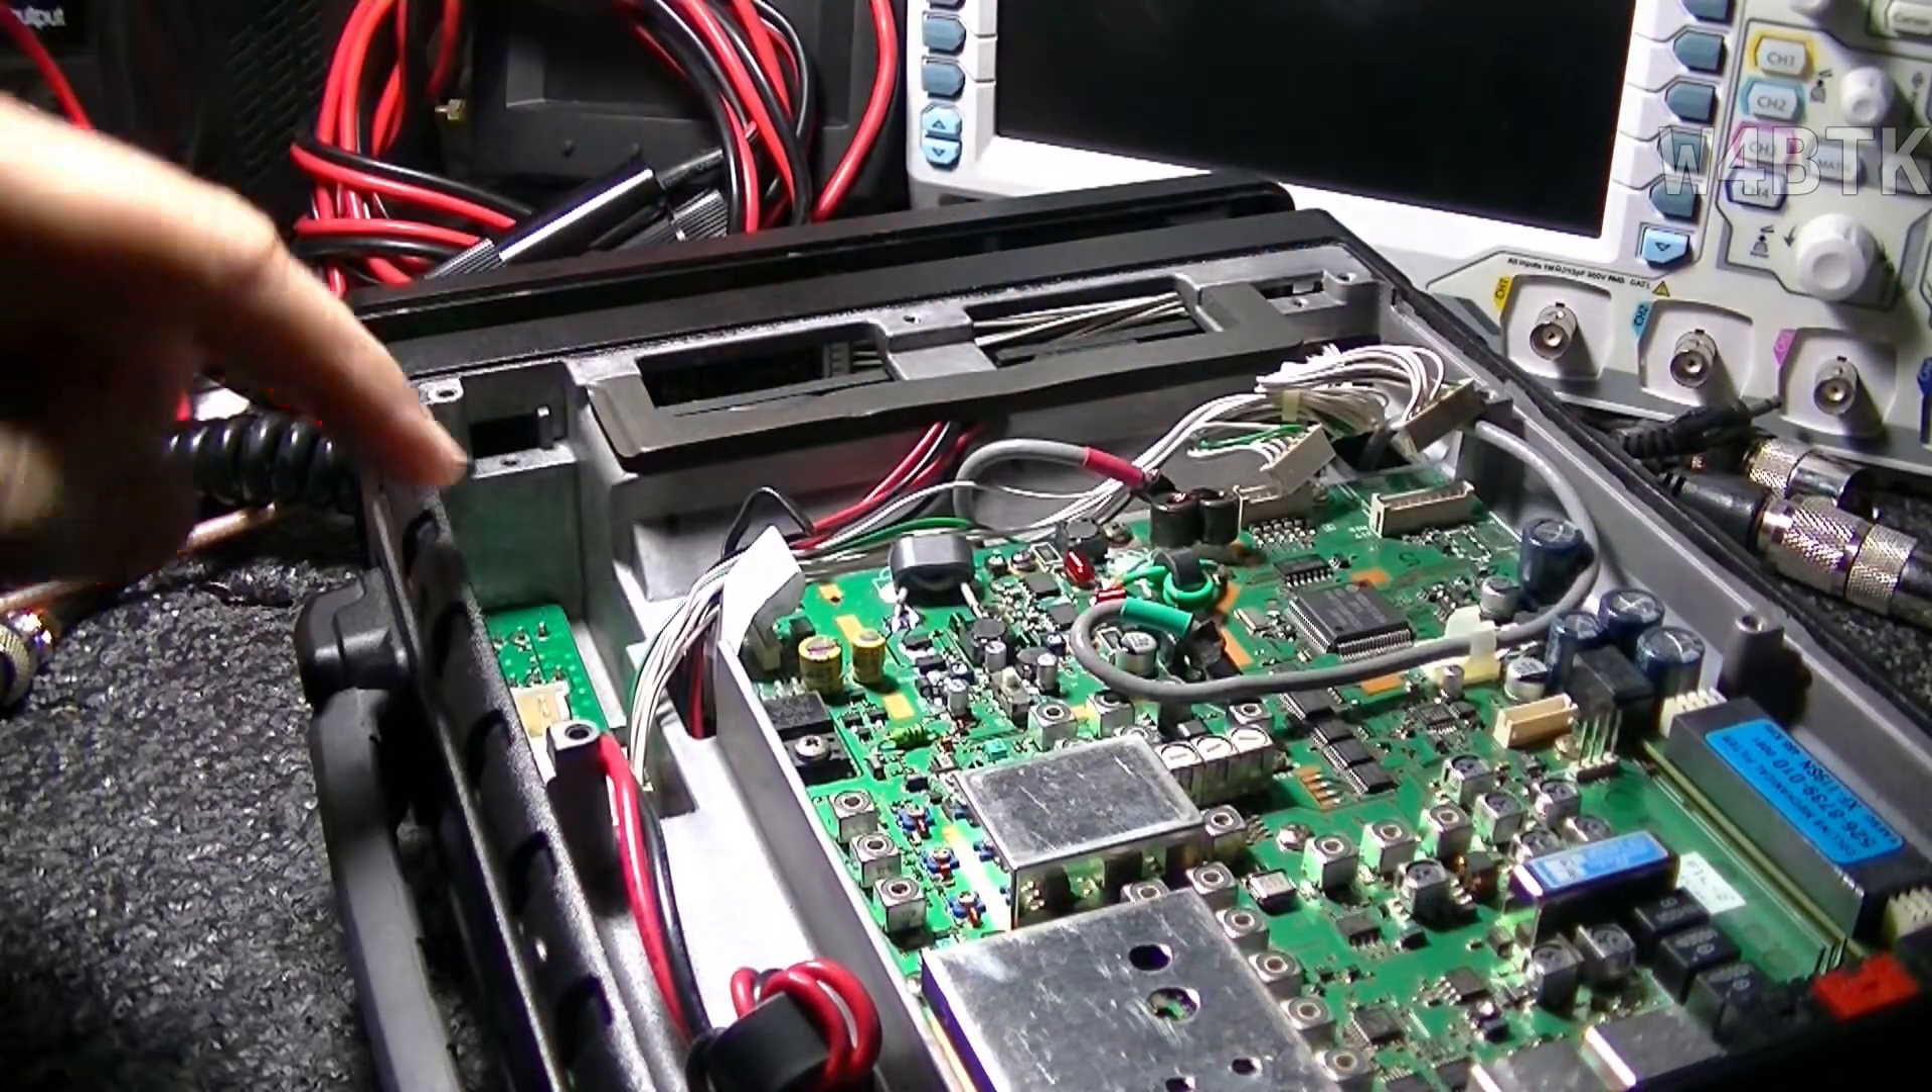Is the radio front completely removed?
No.